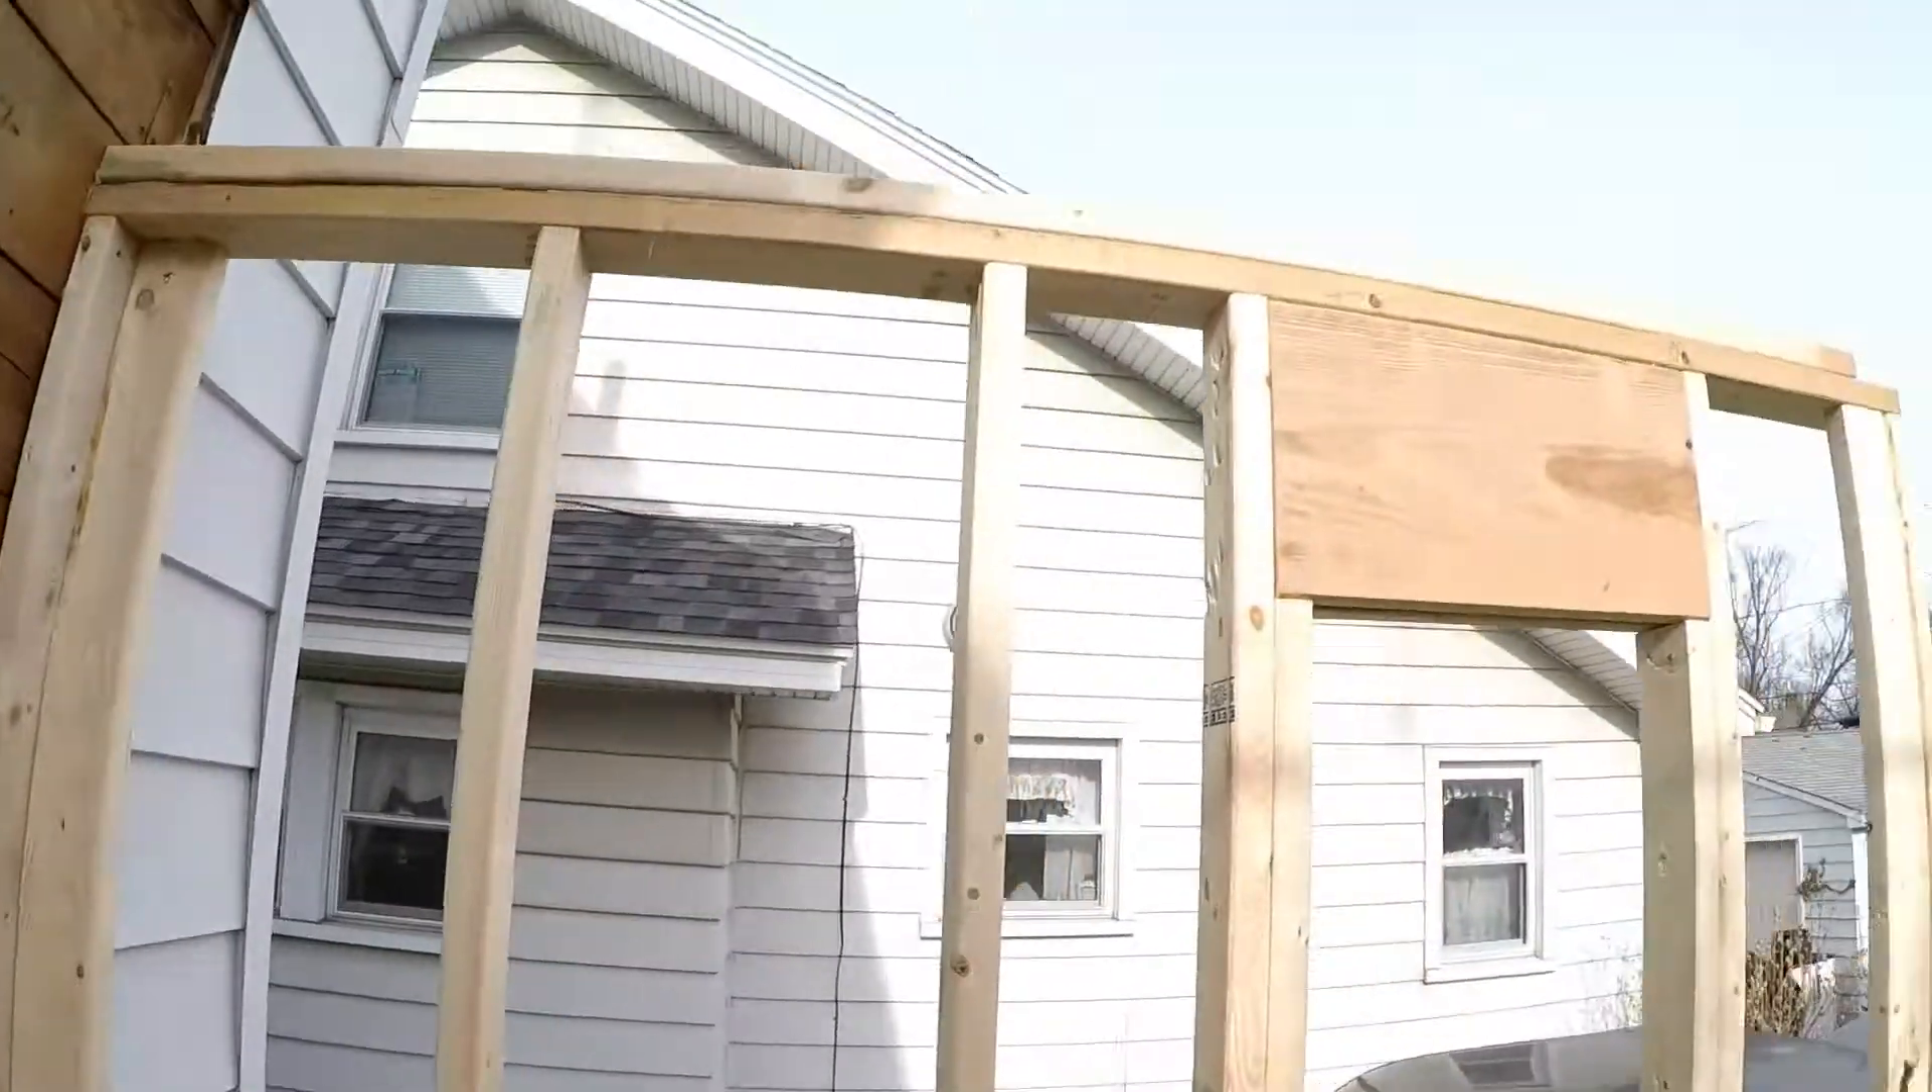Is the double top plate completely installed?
Yes.